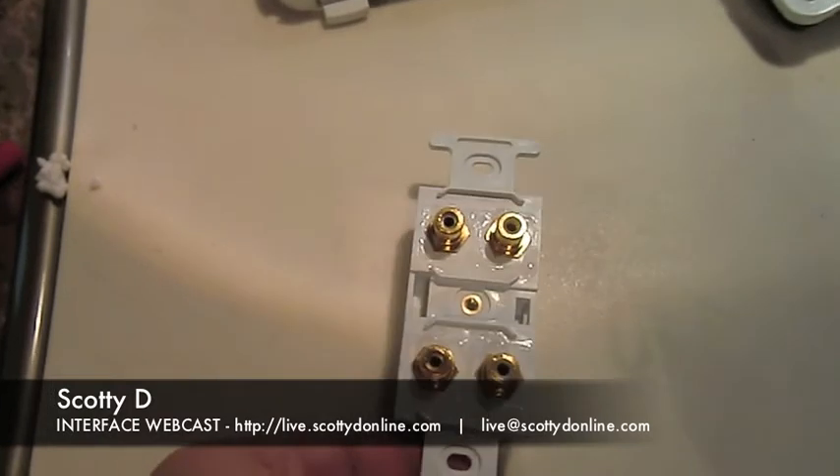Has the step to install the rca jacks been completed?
Yes.